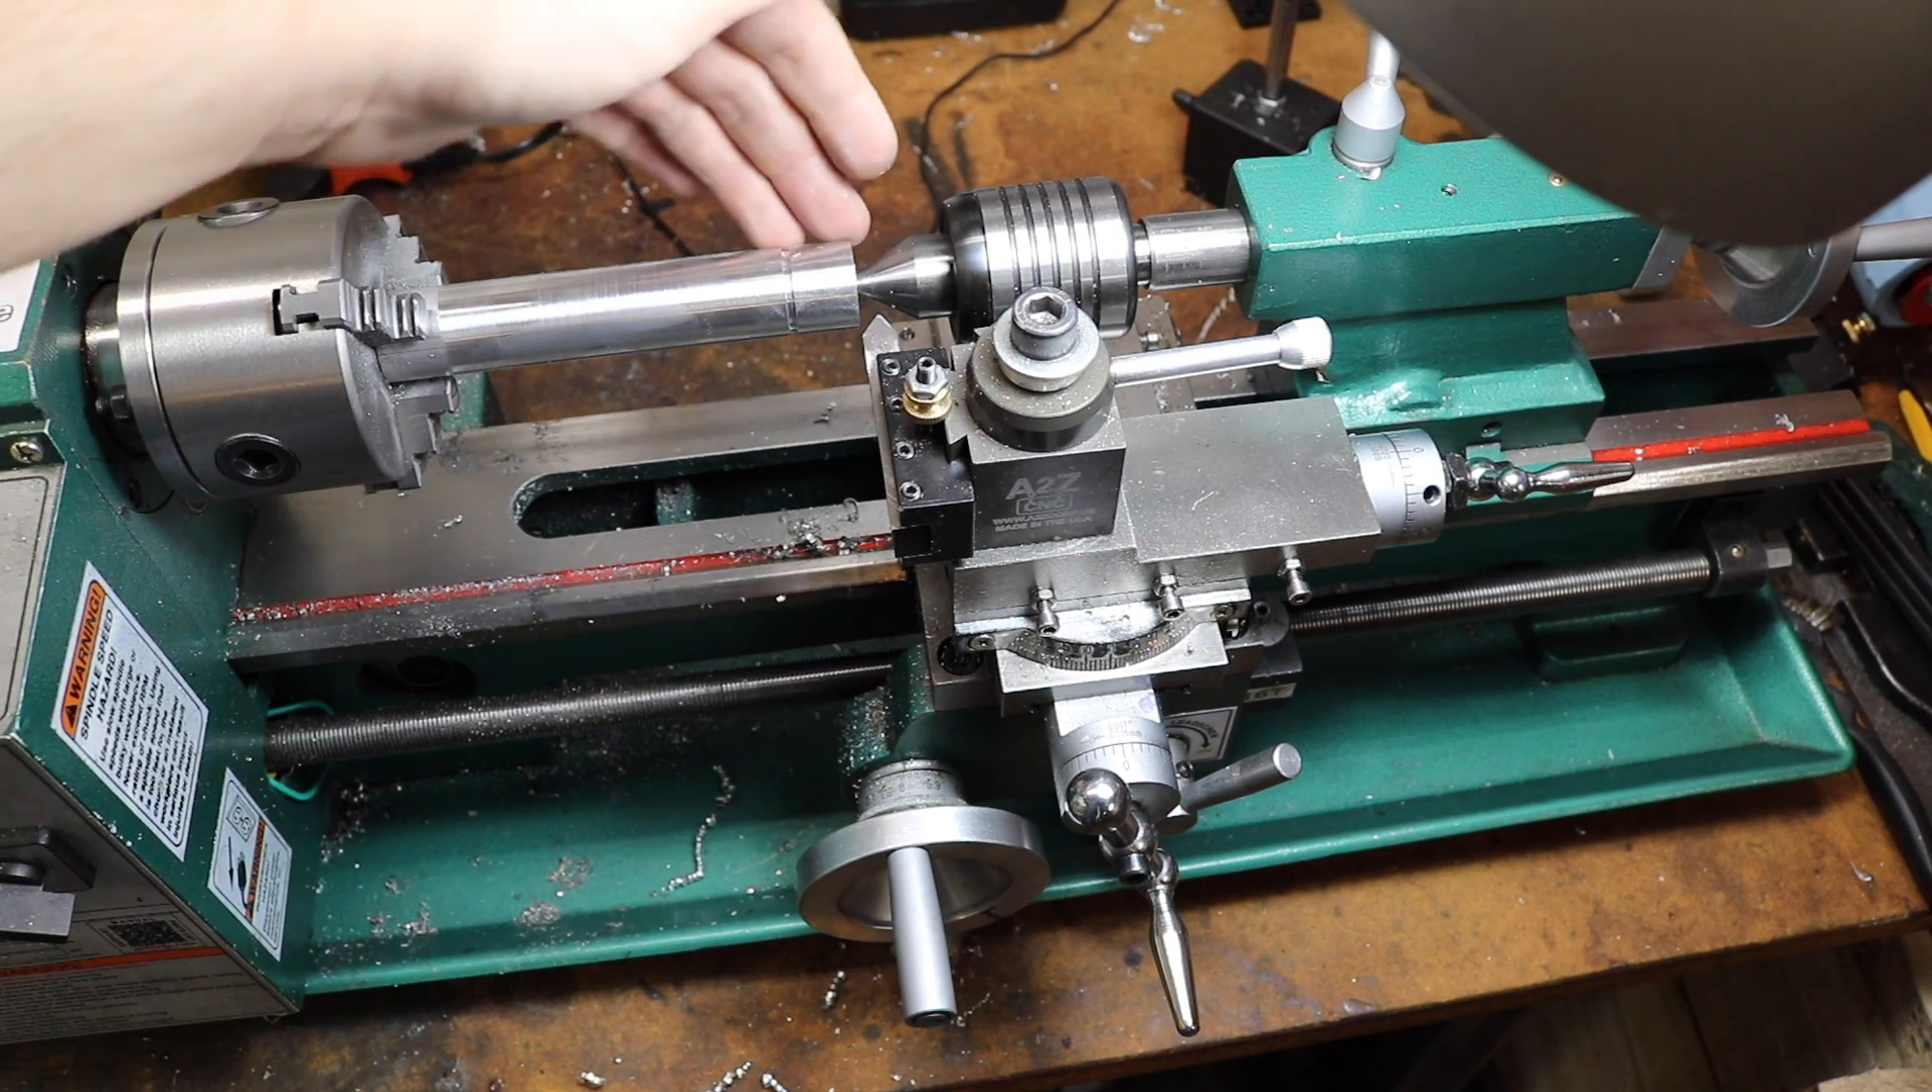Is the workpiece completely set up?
Yes.